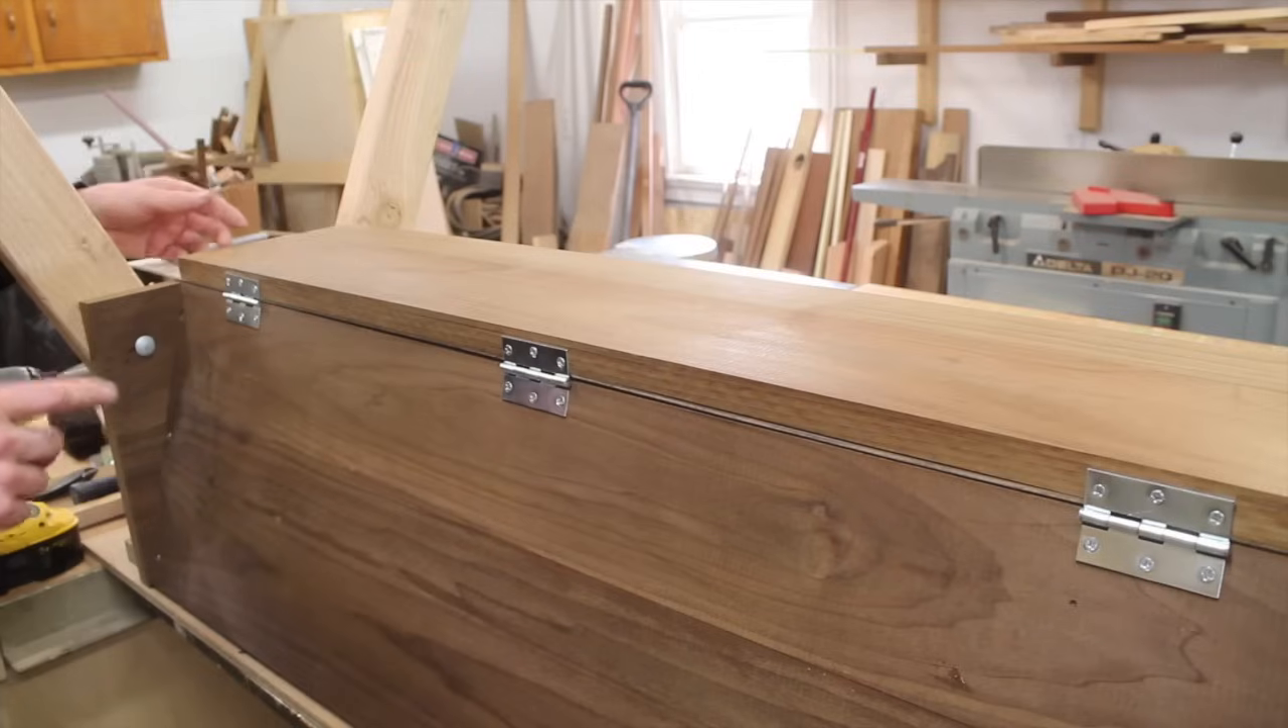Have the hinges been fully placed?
Yes.